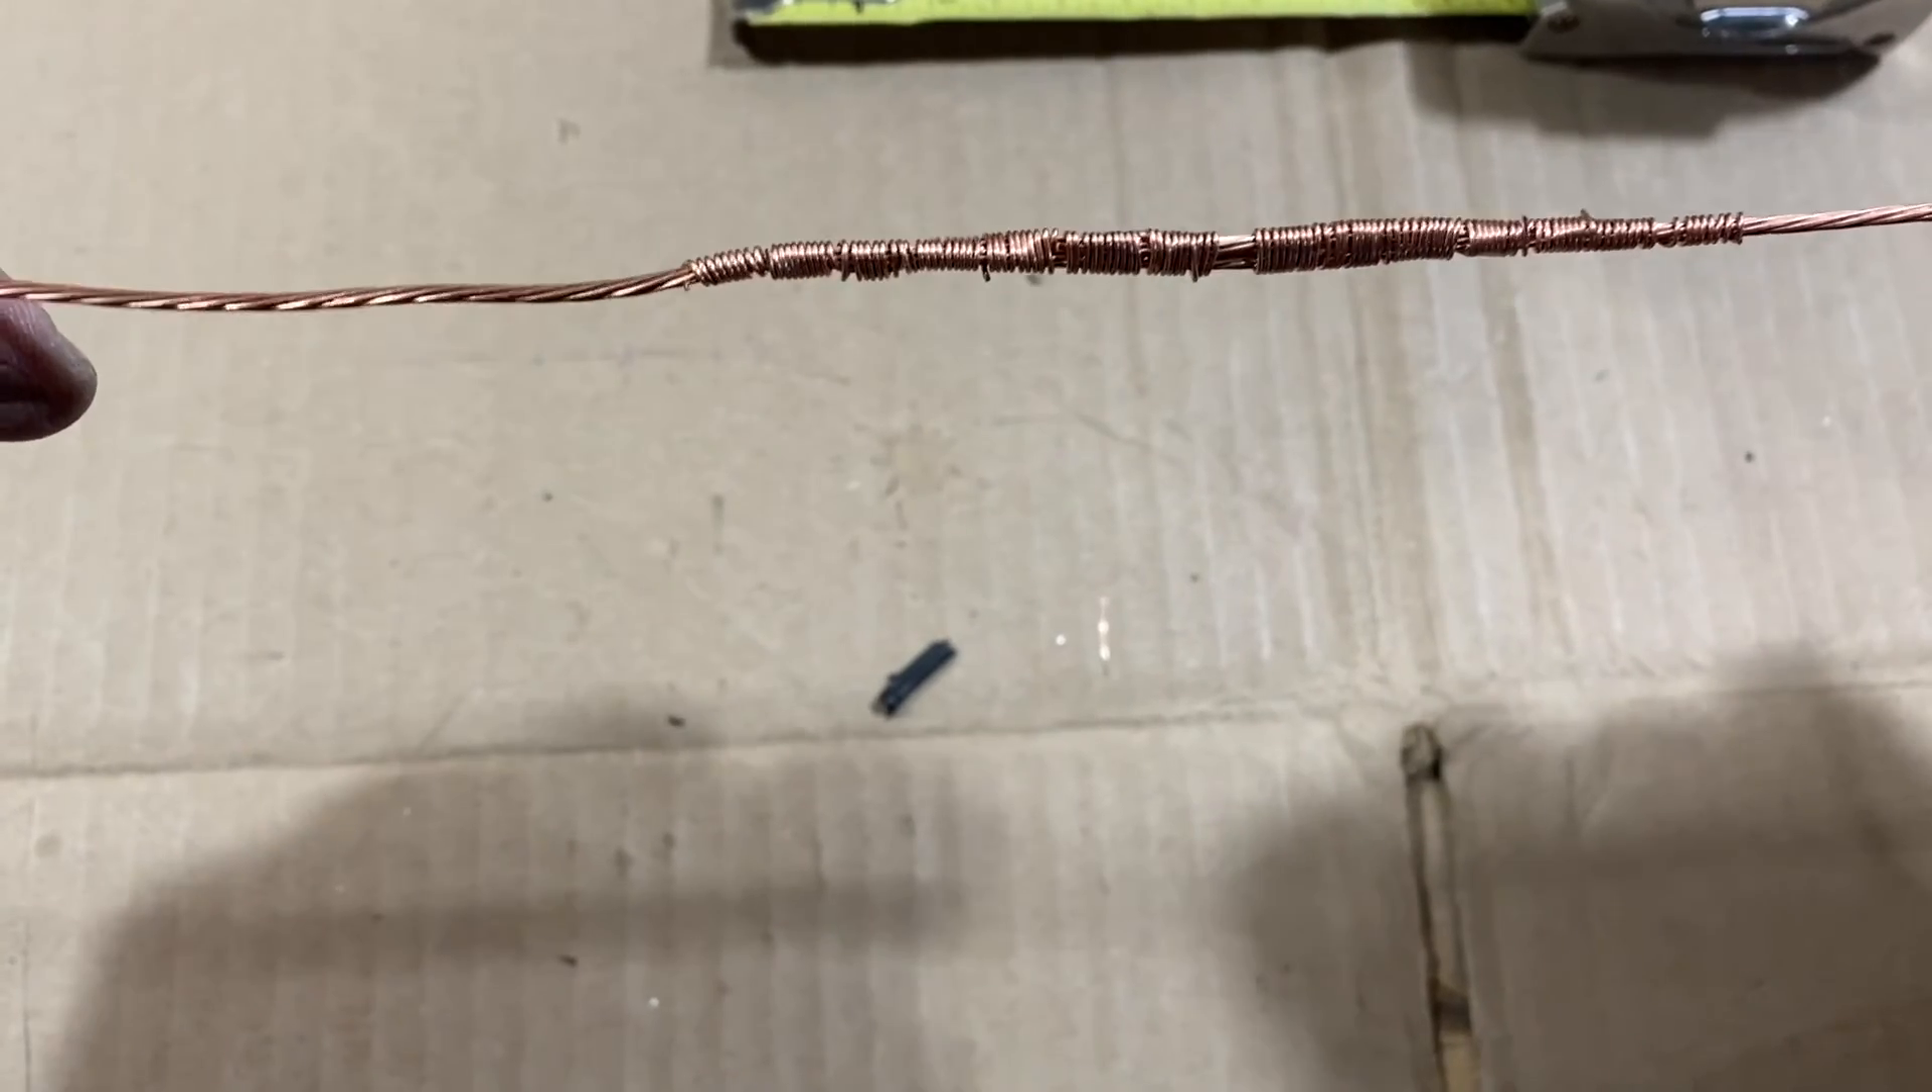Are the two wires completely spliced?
Yes.